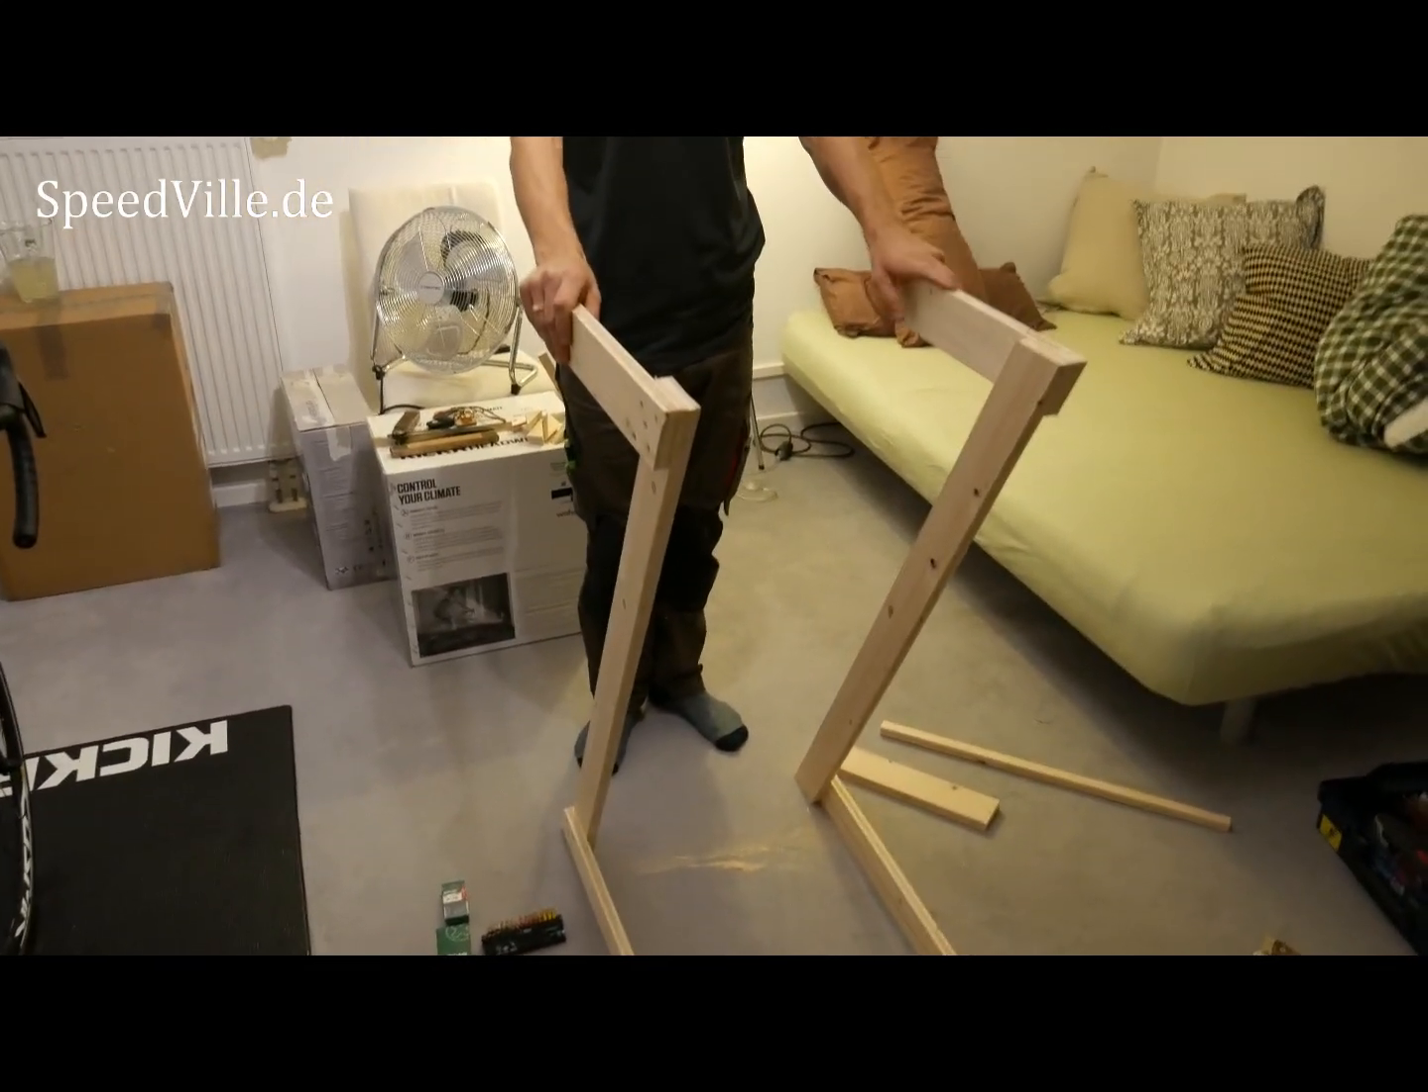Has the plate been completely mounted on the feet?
No.